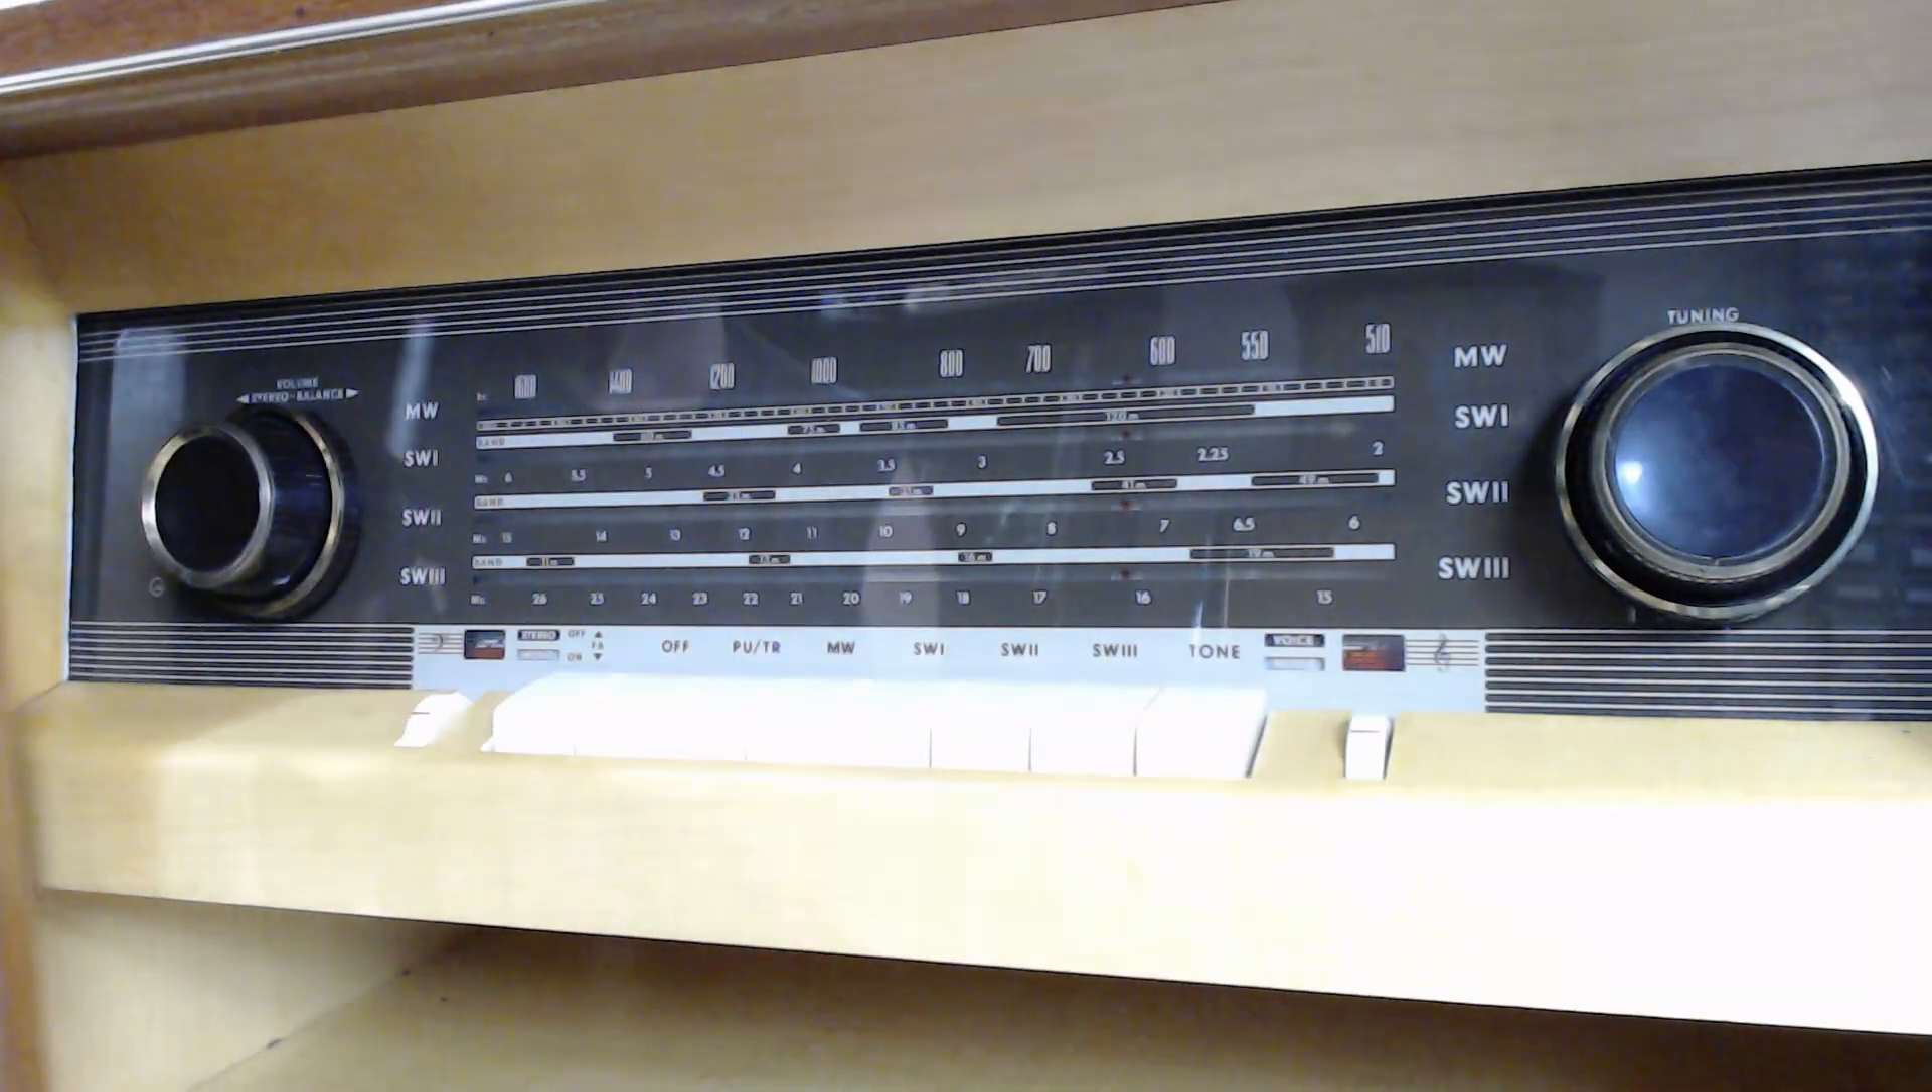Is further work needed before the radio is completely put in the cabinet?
No.